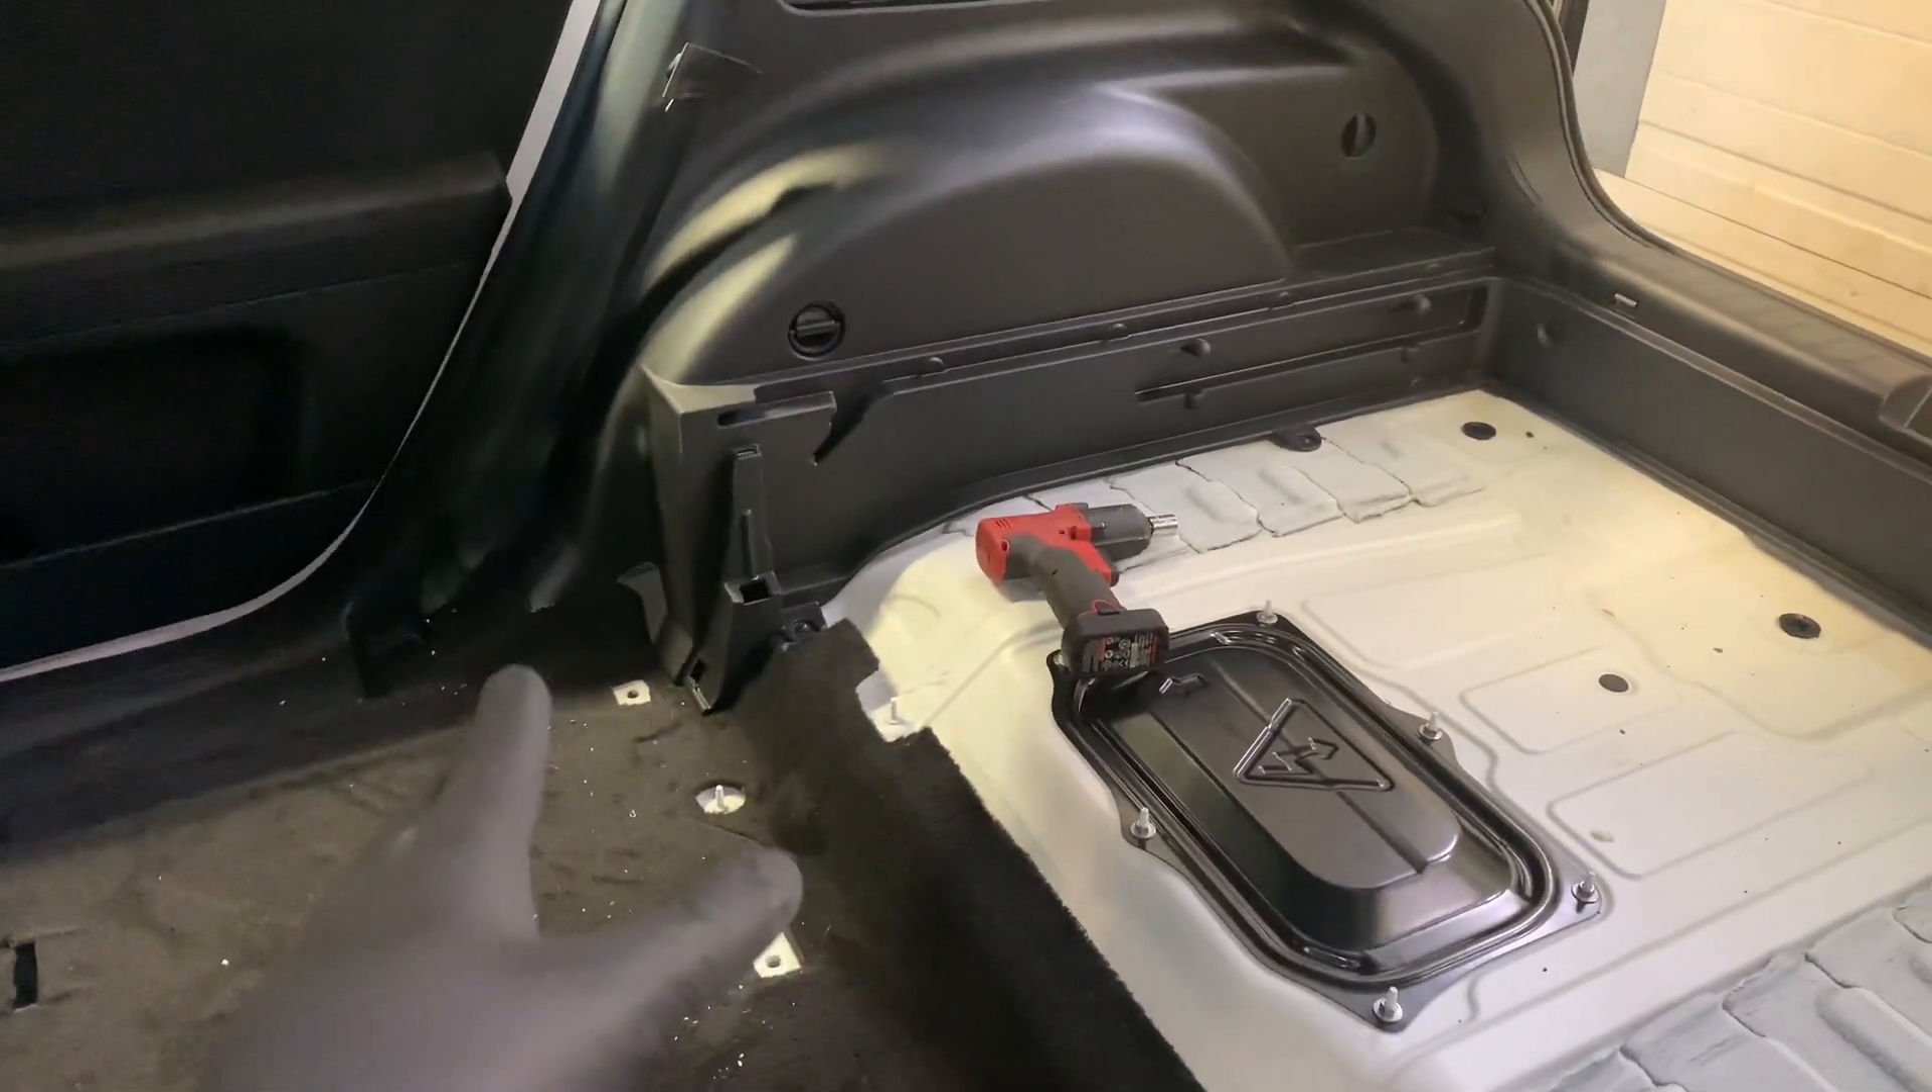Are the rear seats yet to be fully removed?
No.